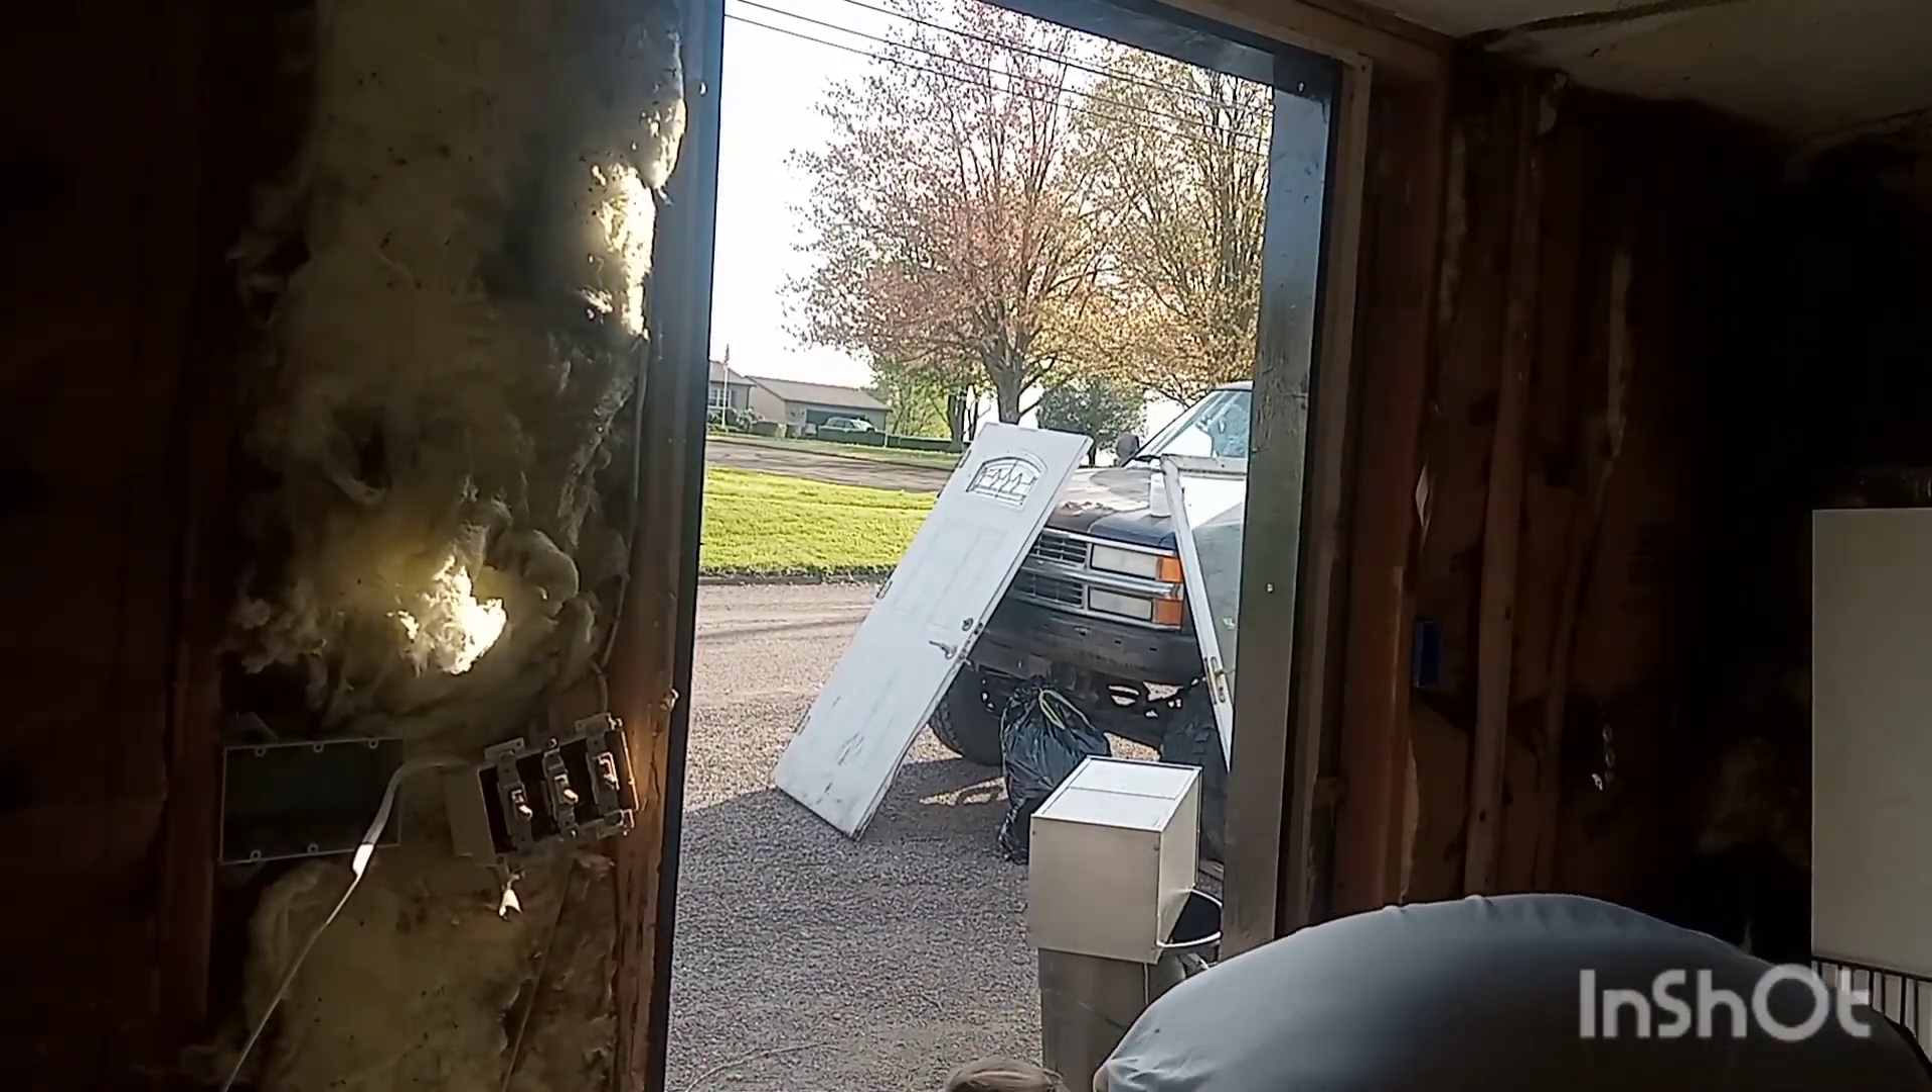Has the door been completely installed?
No.